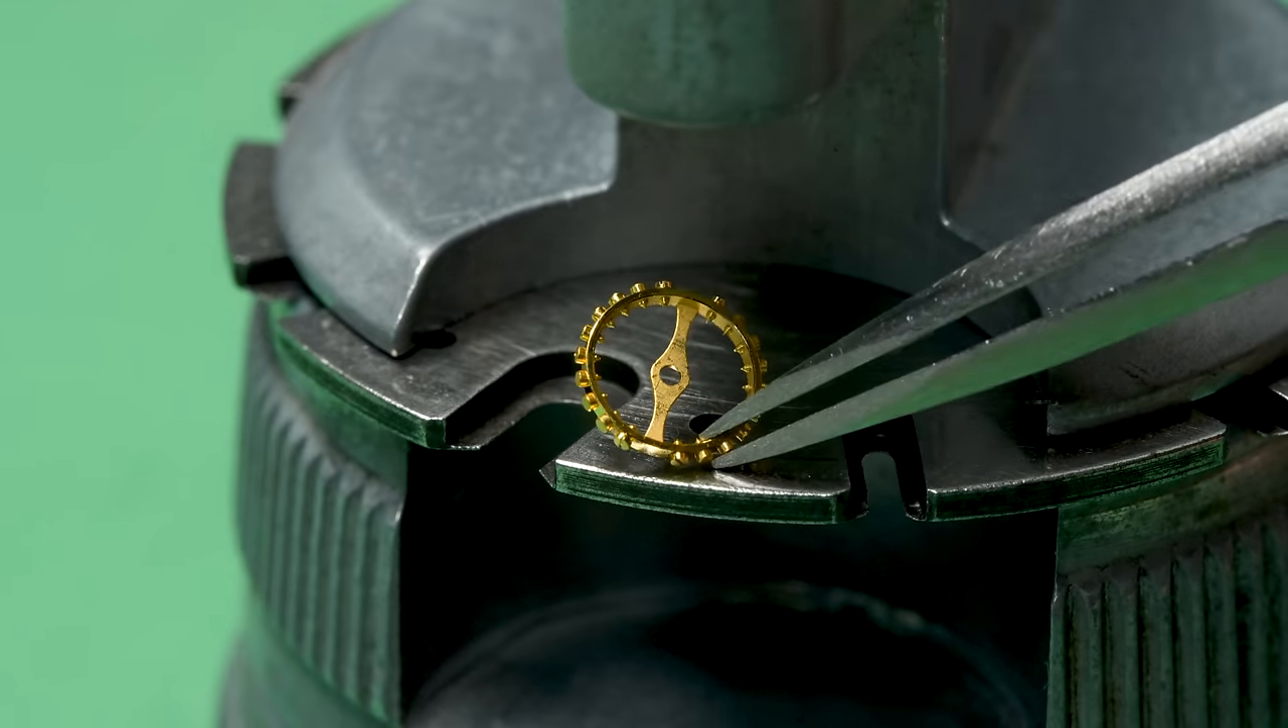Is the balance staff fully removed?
Yes.